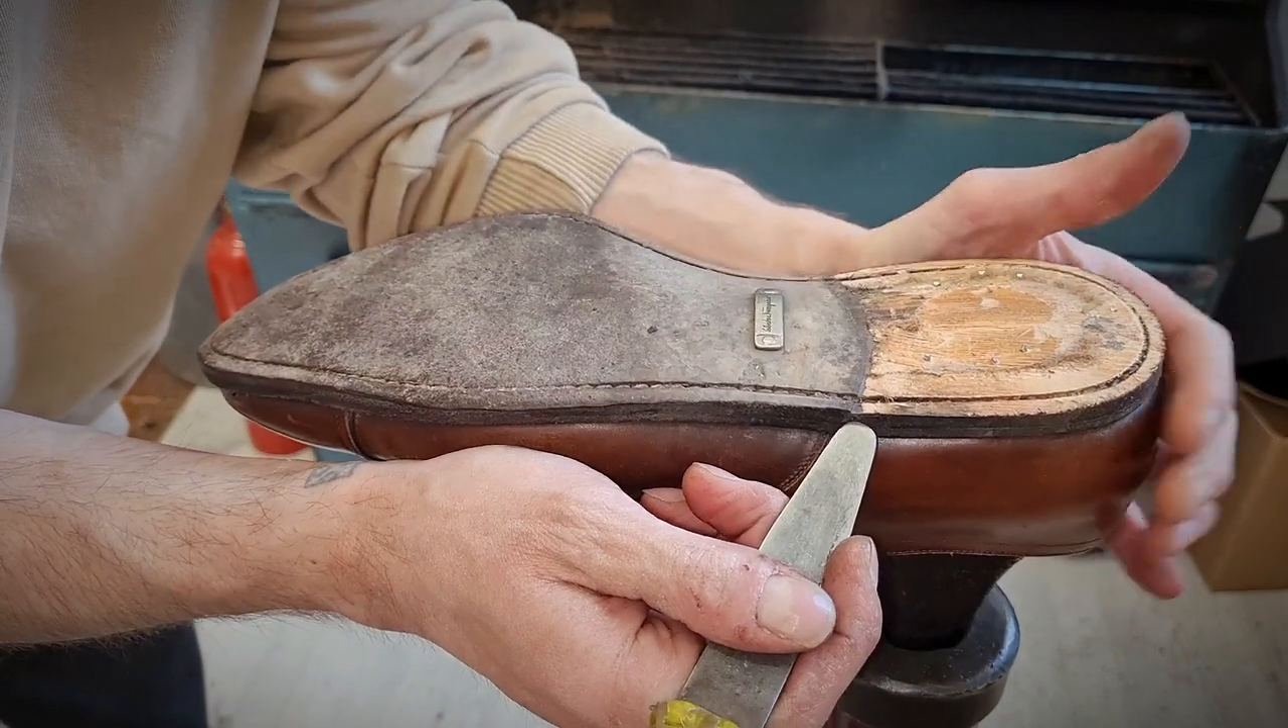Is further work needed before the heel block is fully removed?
No.